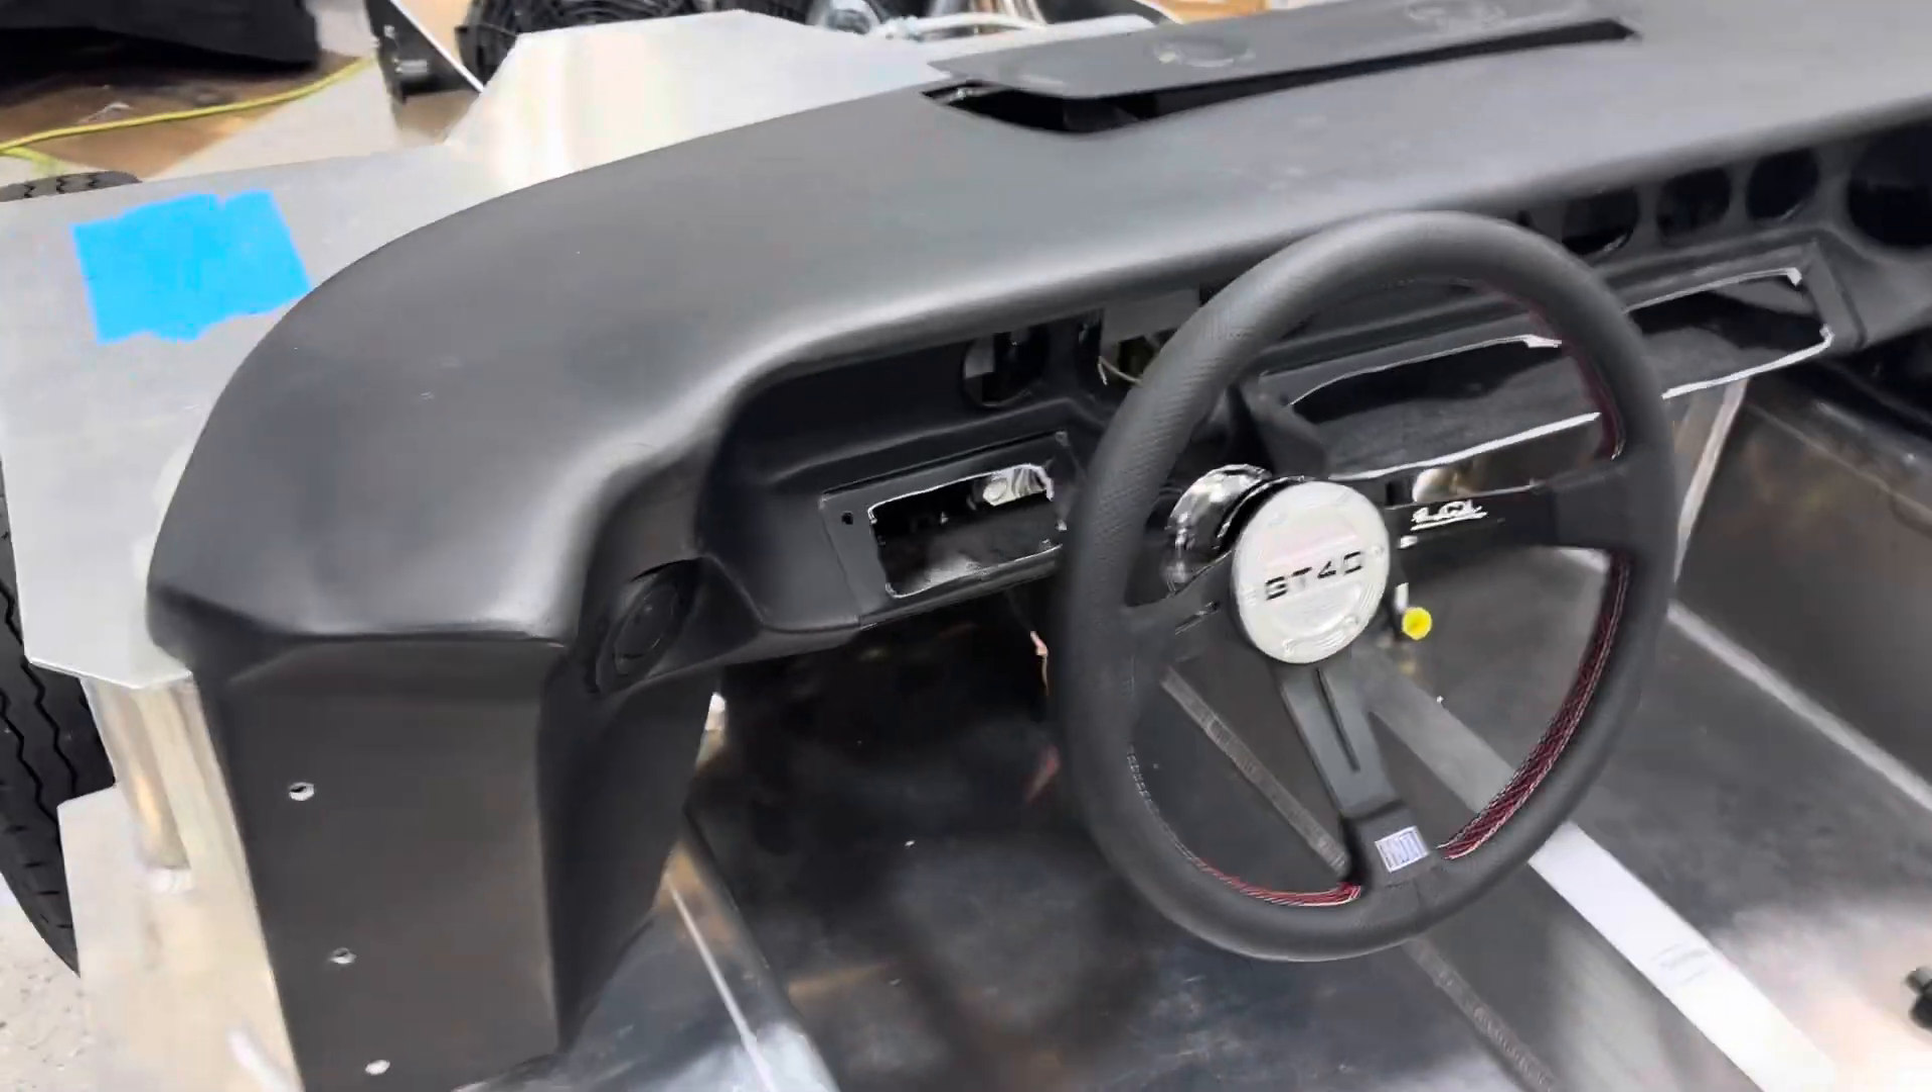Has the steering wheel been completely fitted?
Yes.